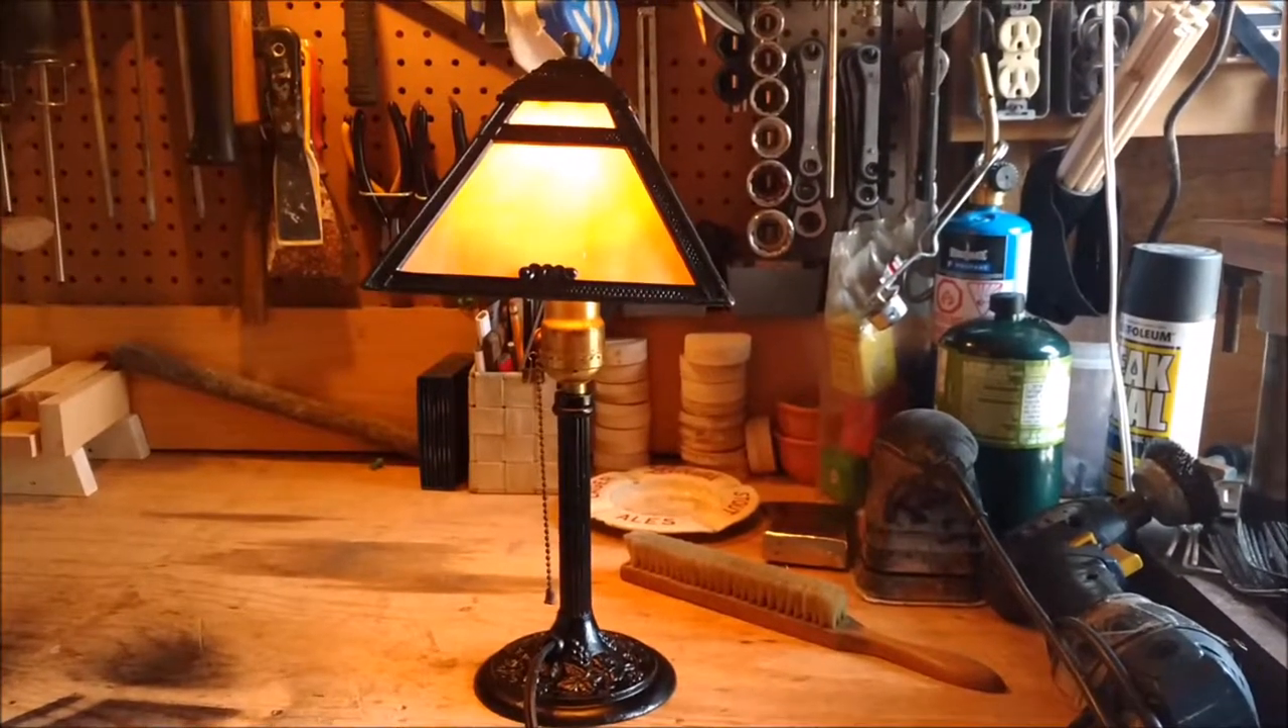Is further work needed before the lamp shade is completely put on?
No.